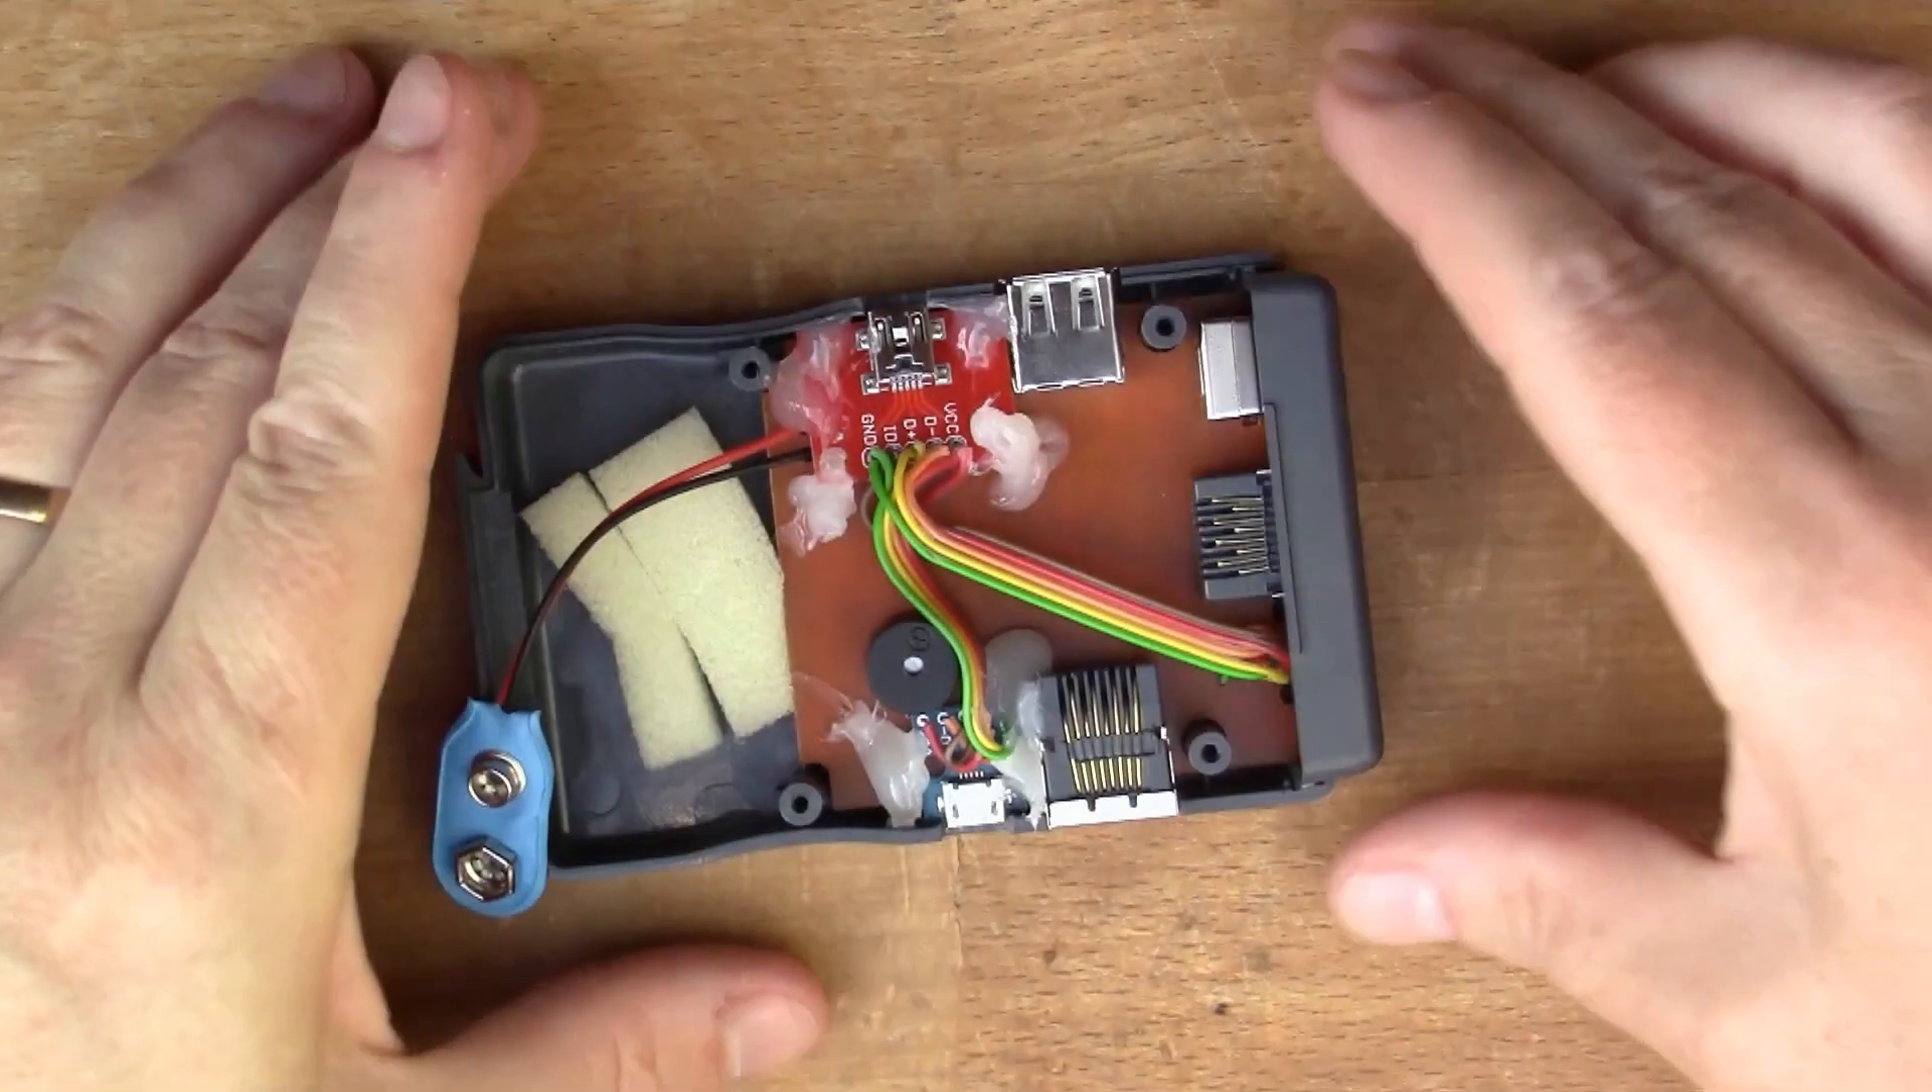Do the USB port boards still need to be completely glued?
No.